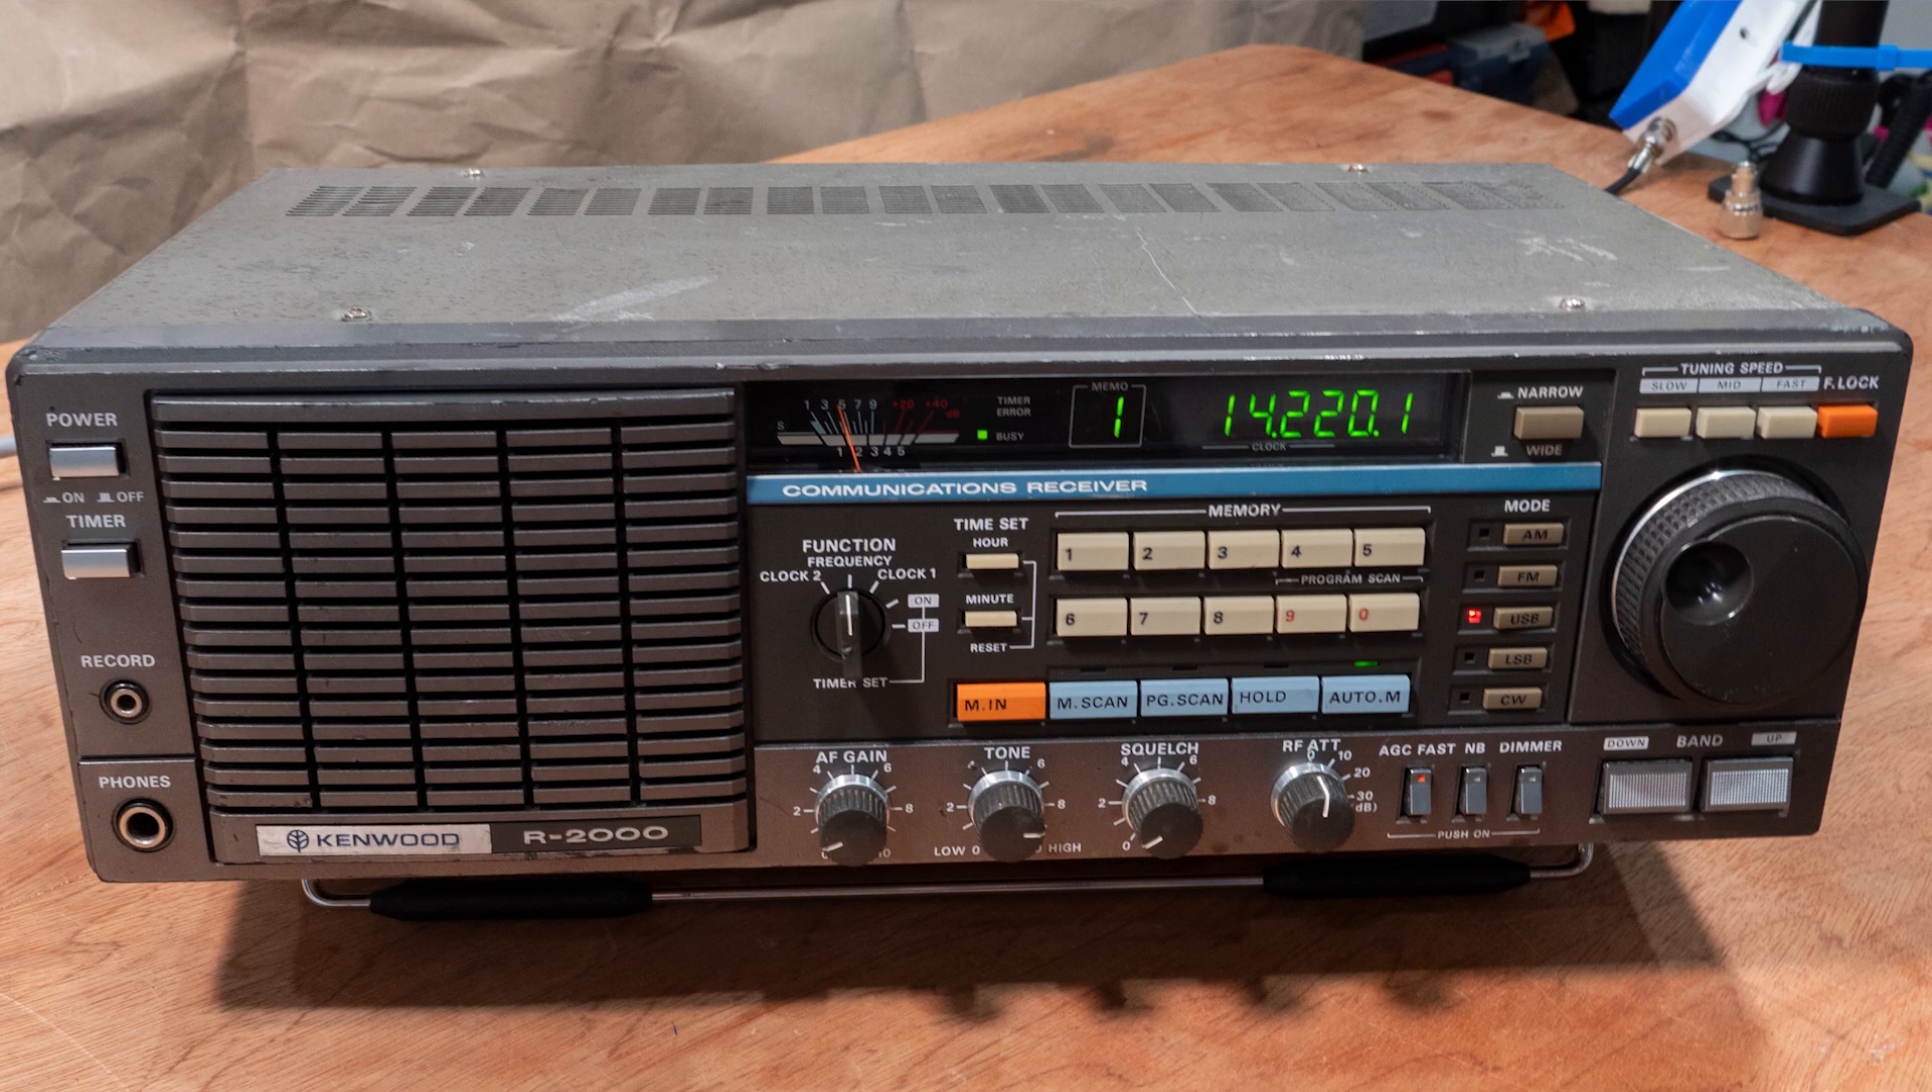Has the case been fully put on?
Yes.